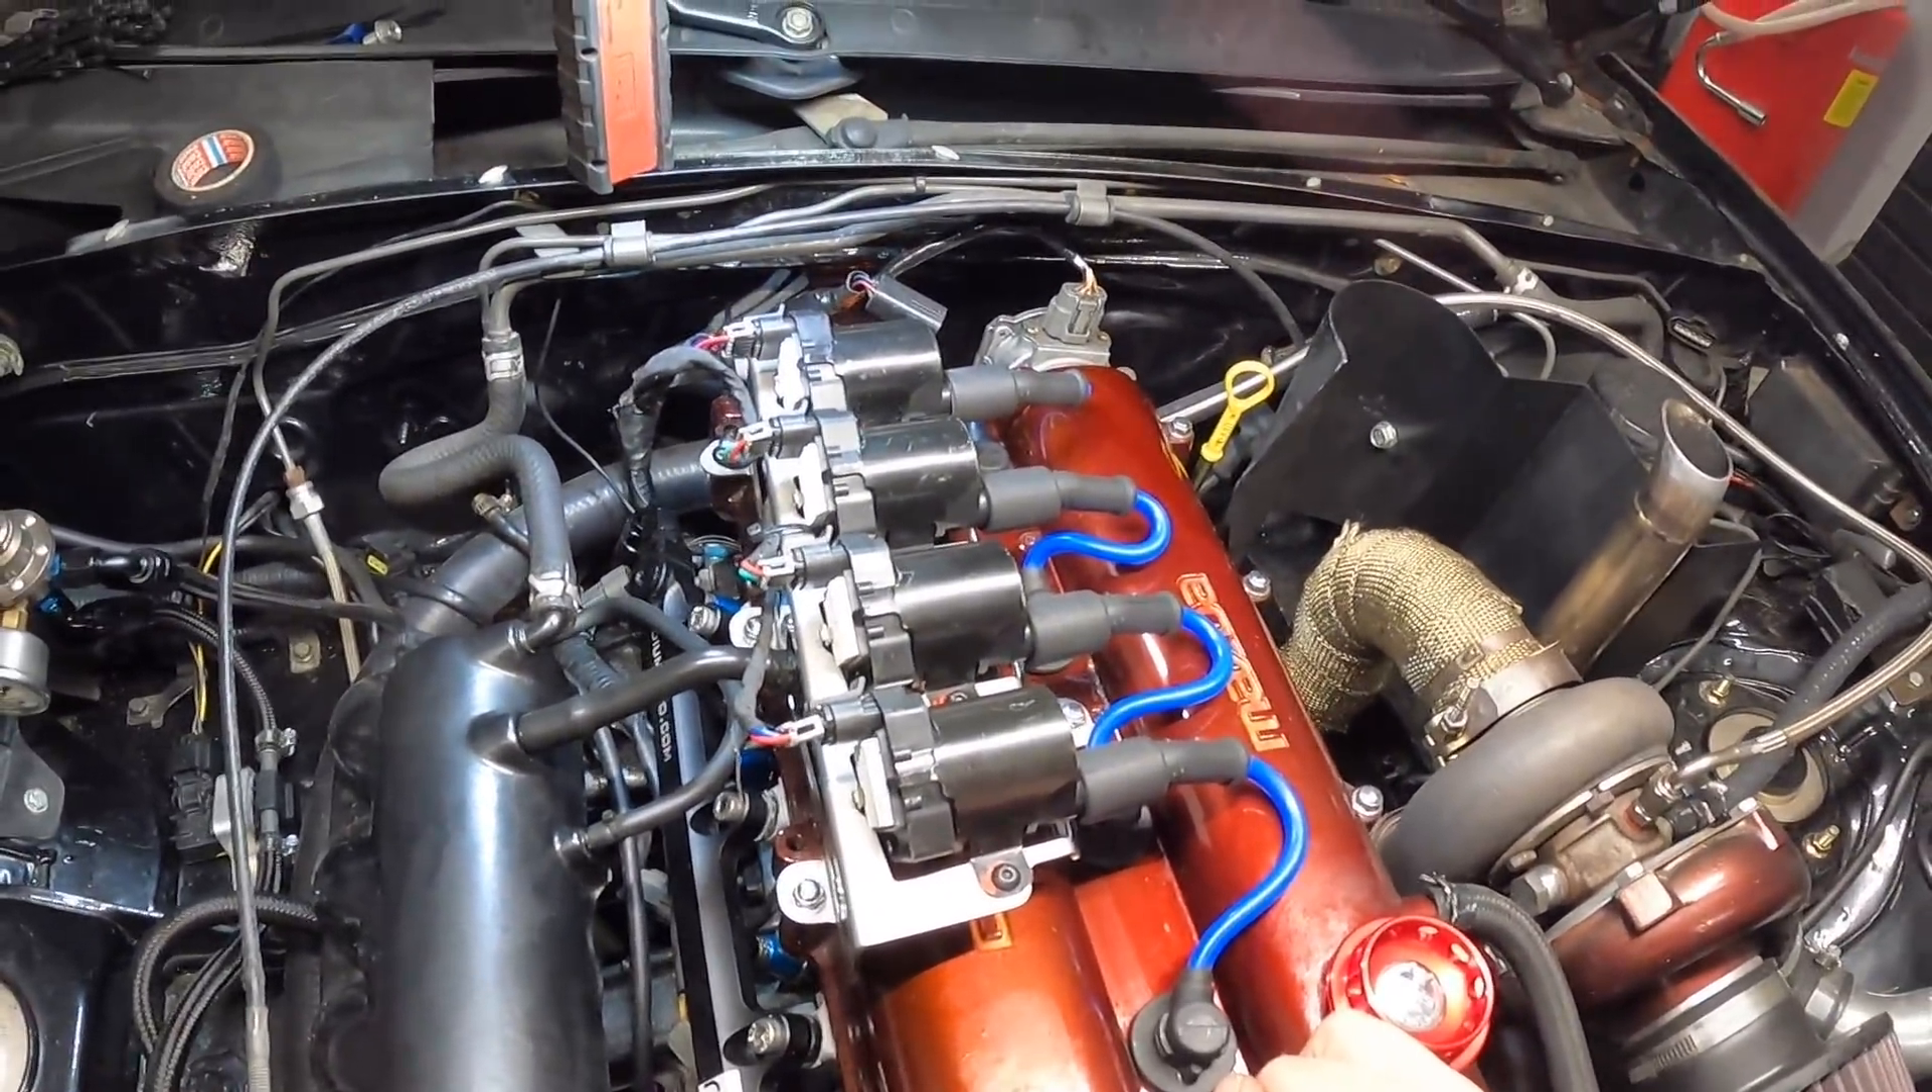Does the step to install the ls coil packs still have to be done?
No.